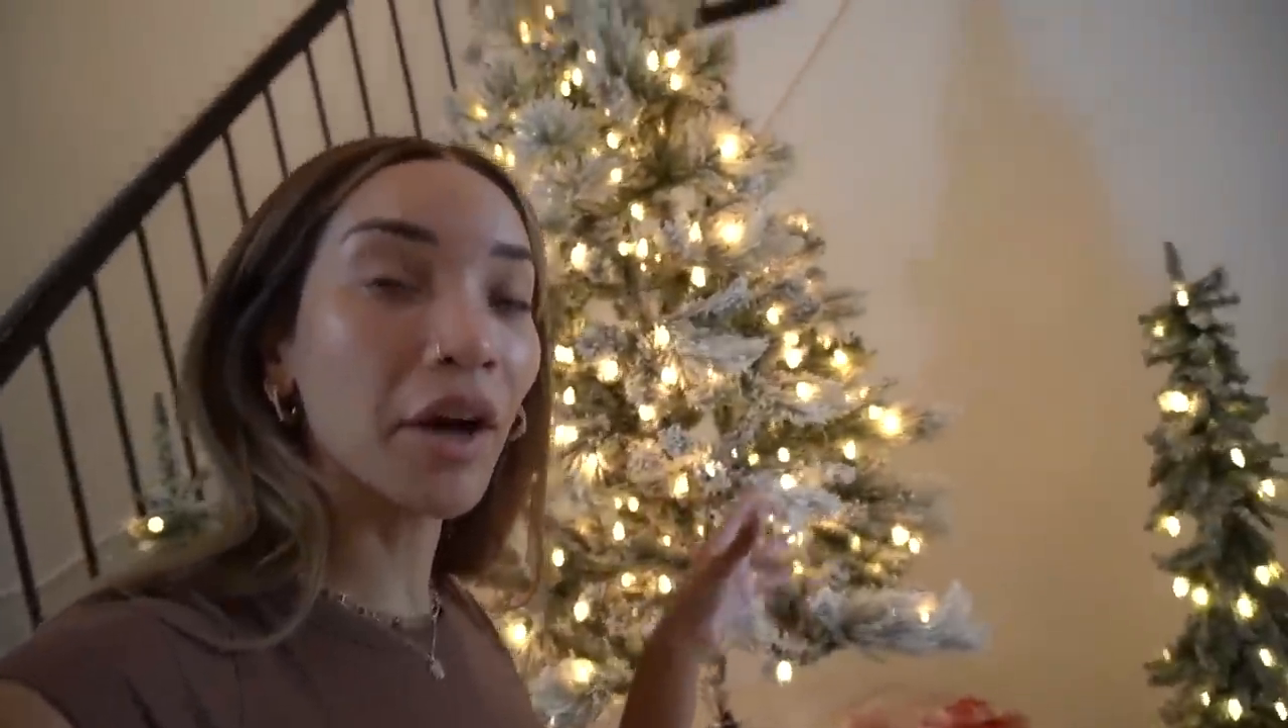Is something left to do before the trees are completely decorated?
Yes.